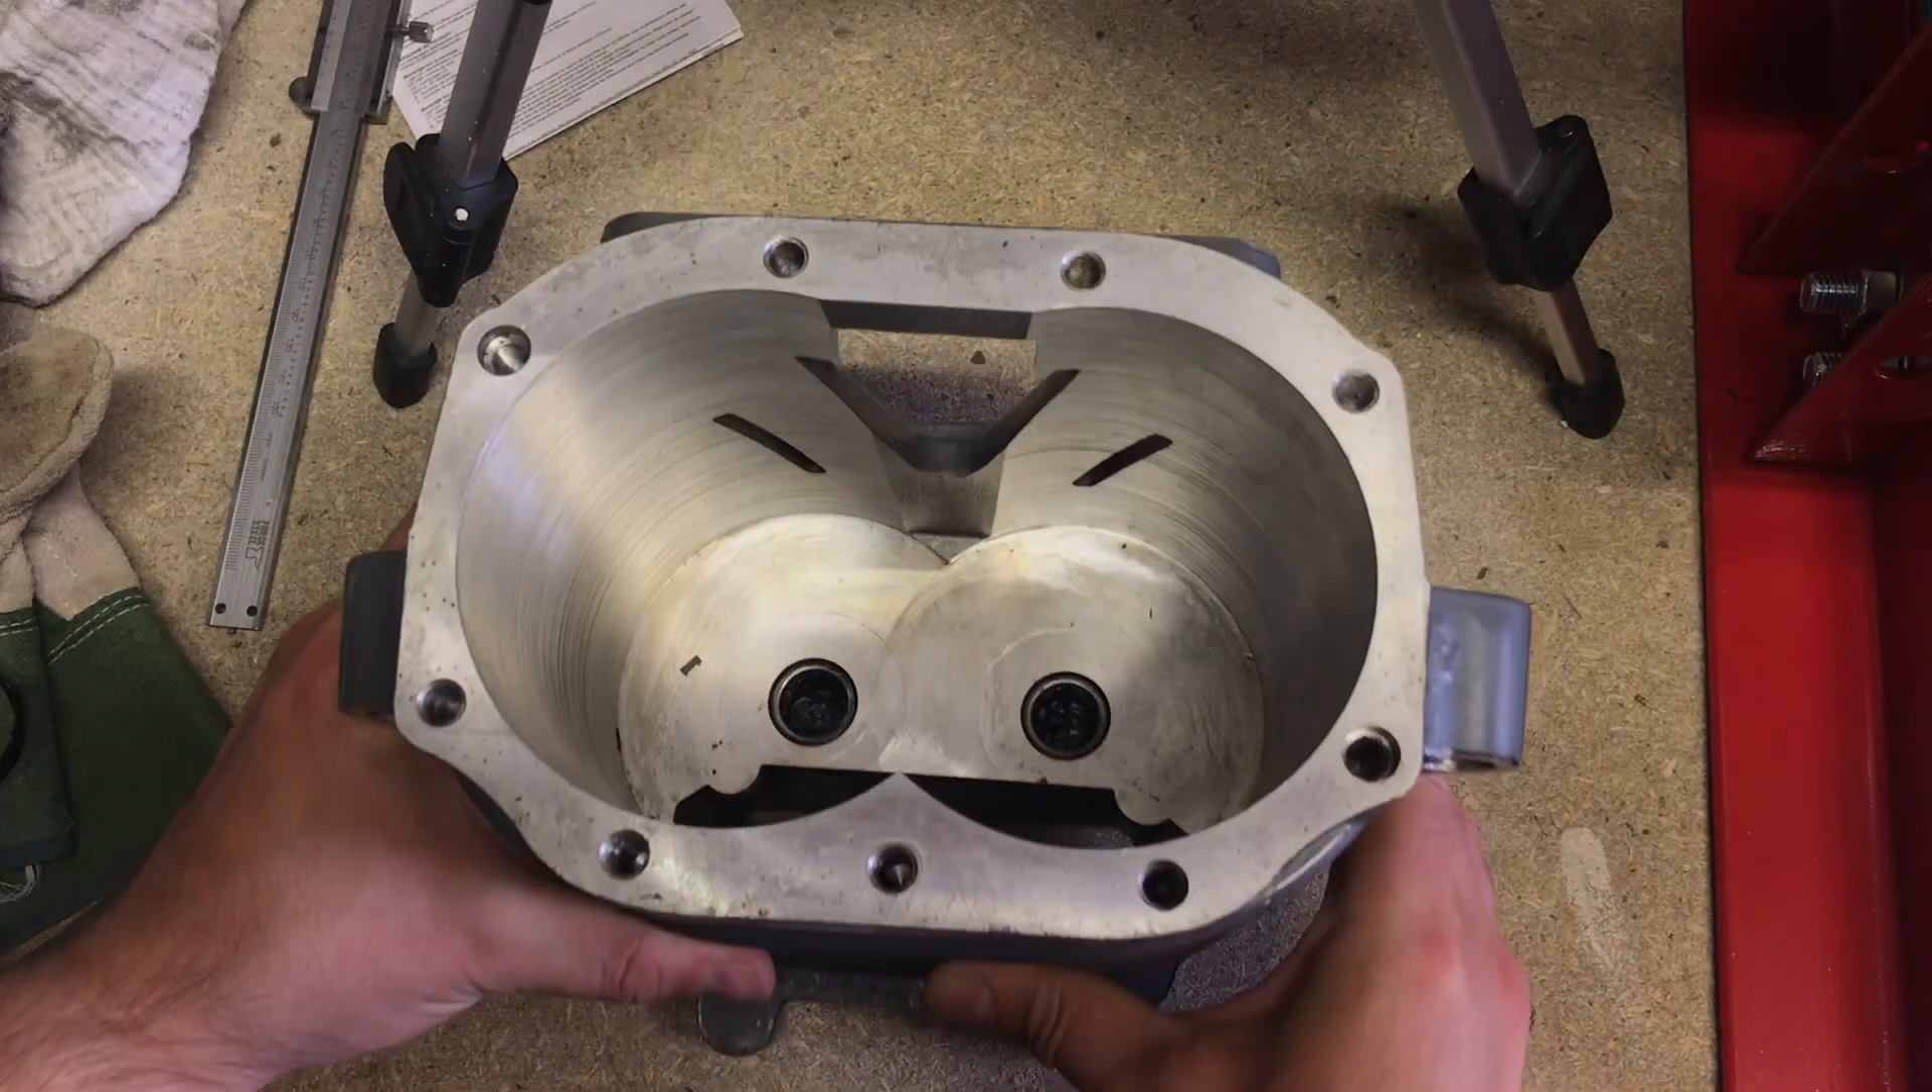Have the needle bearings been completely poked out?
No.